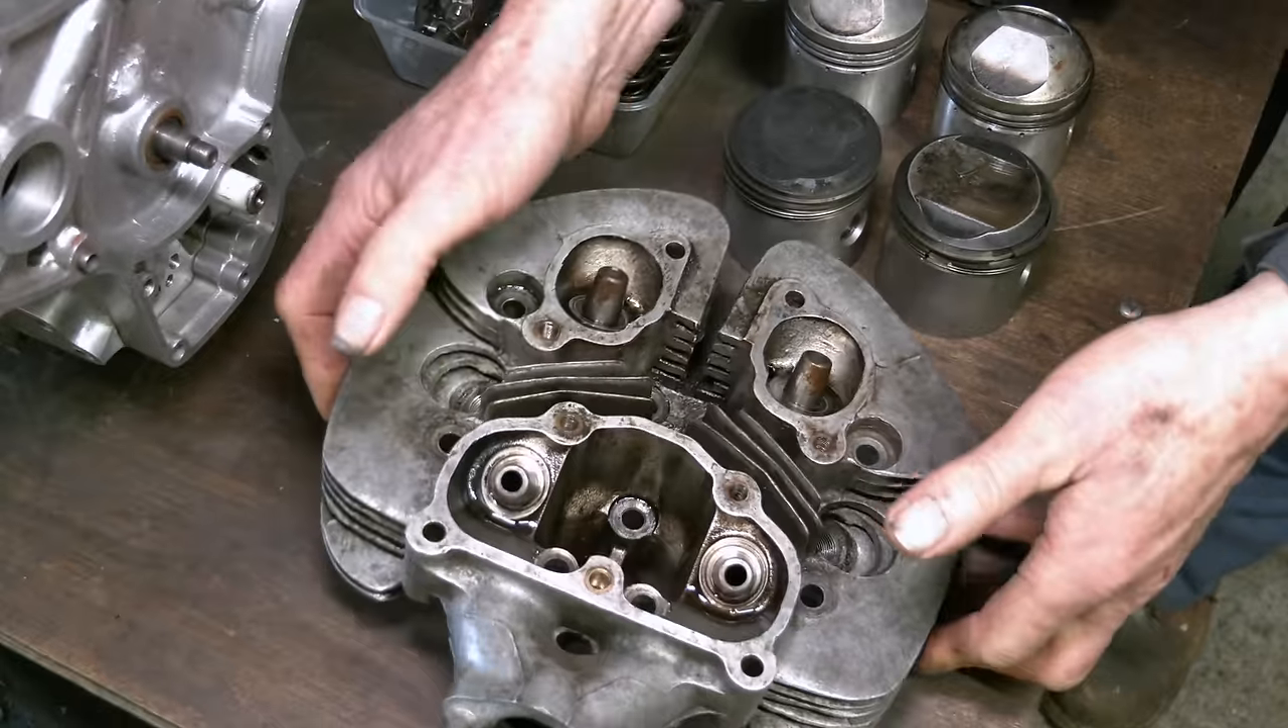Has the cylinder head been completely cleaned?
No.